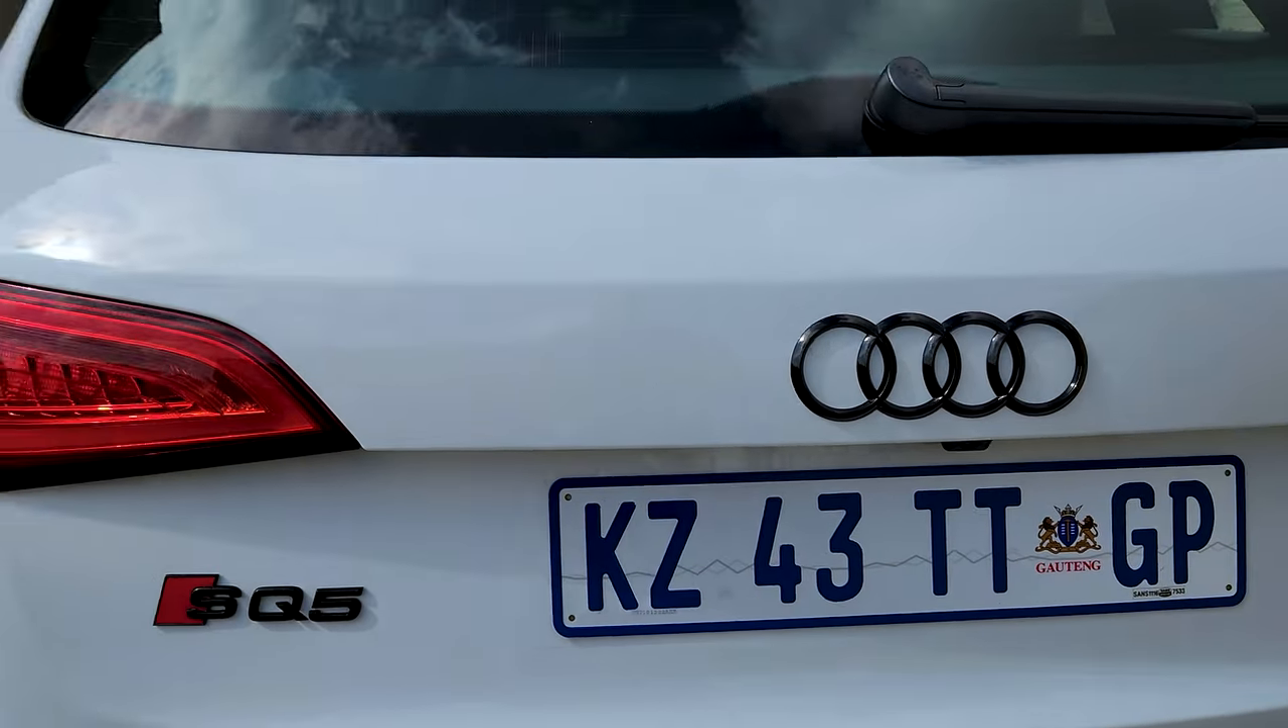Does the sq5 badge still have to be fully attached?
No.